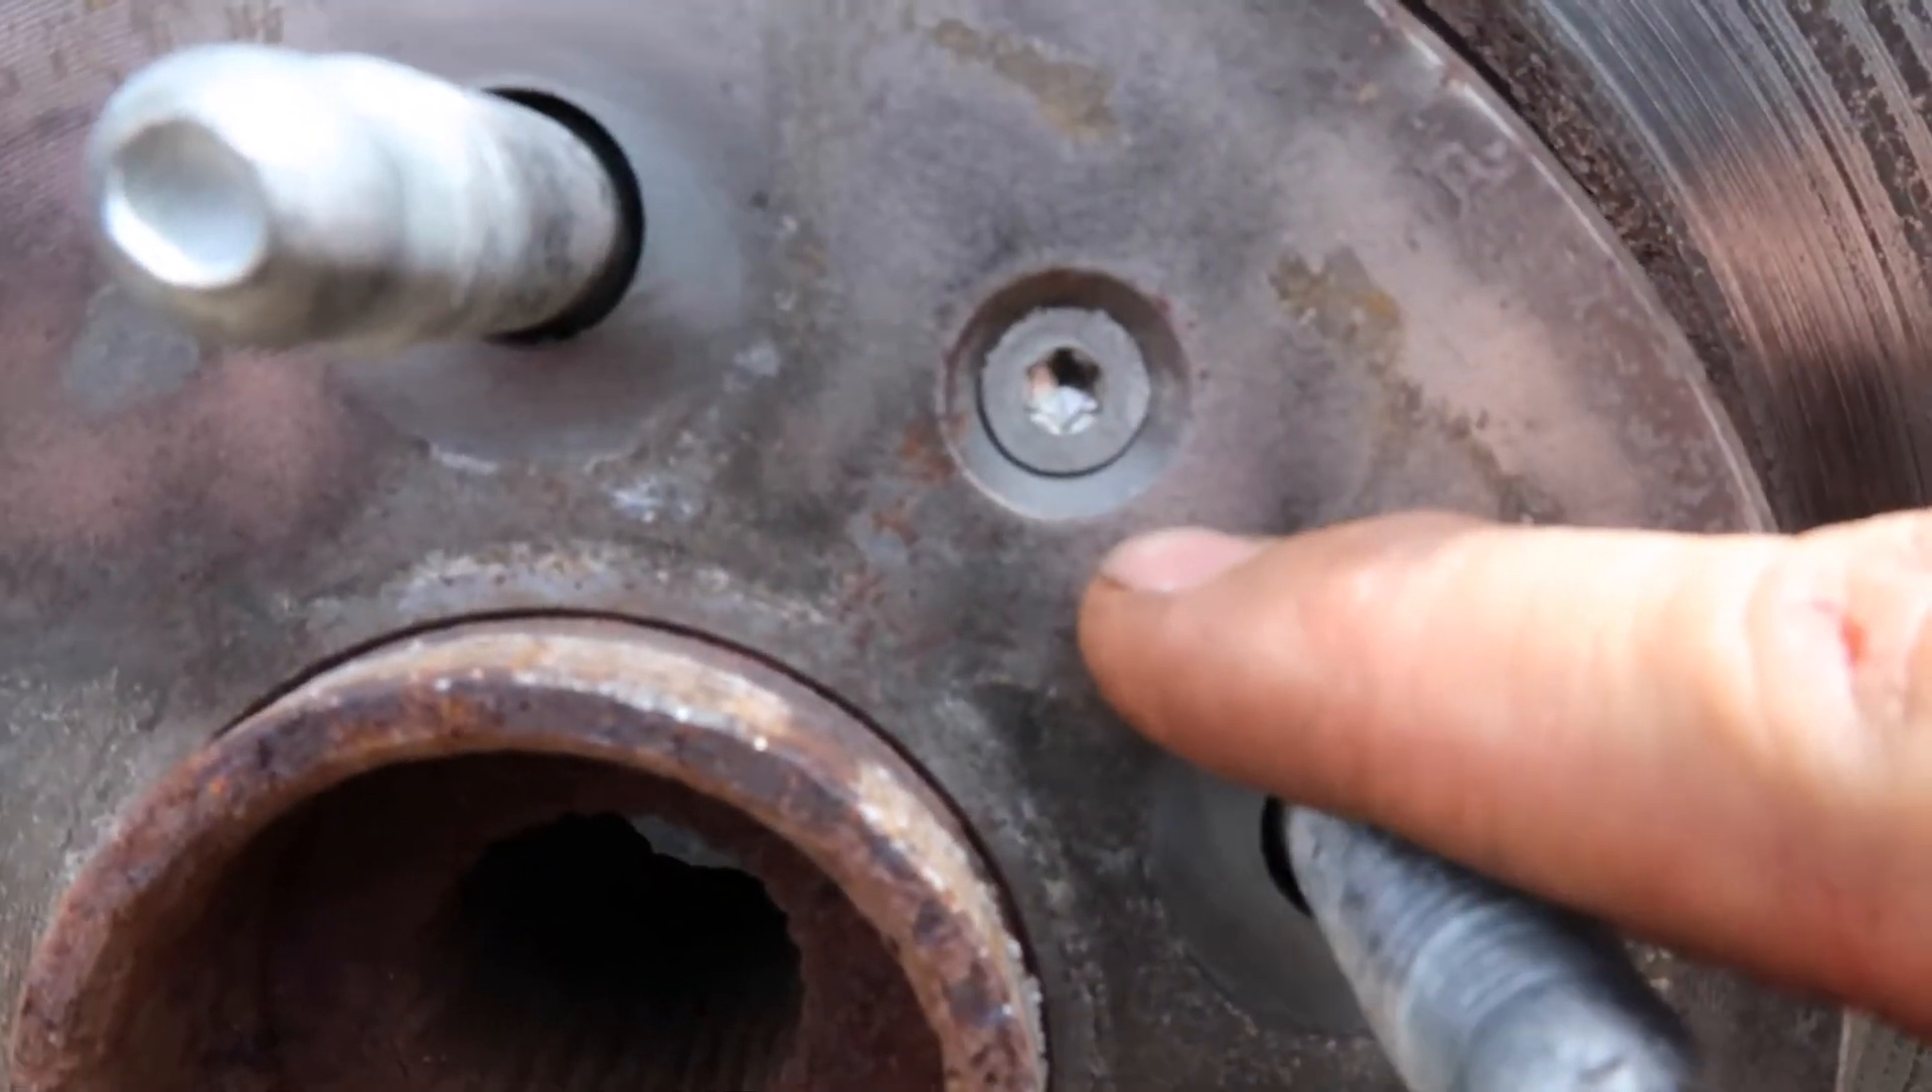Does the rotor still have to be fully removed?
Yes.